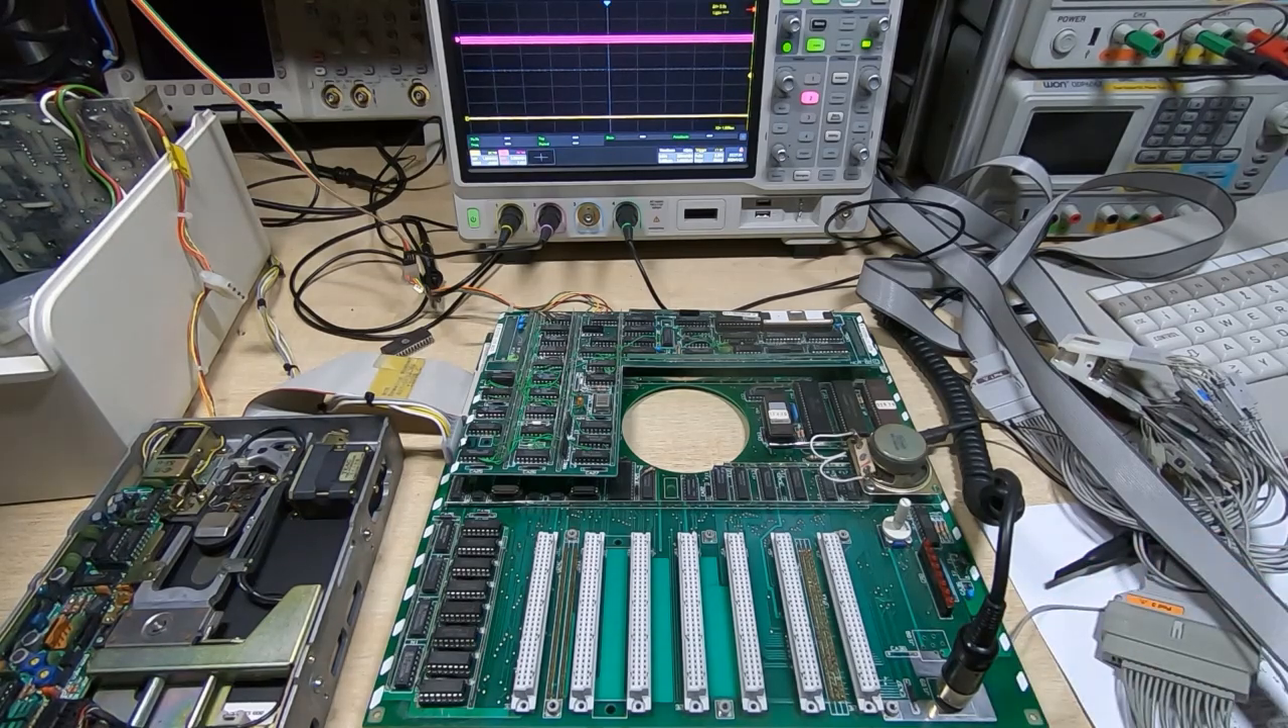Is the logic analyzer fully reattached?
No.